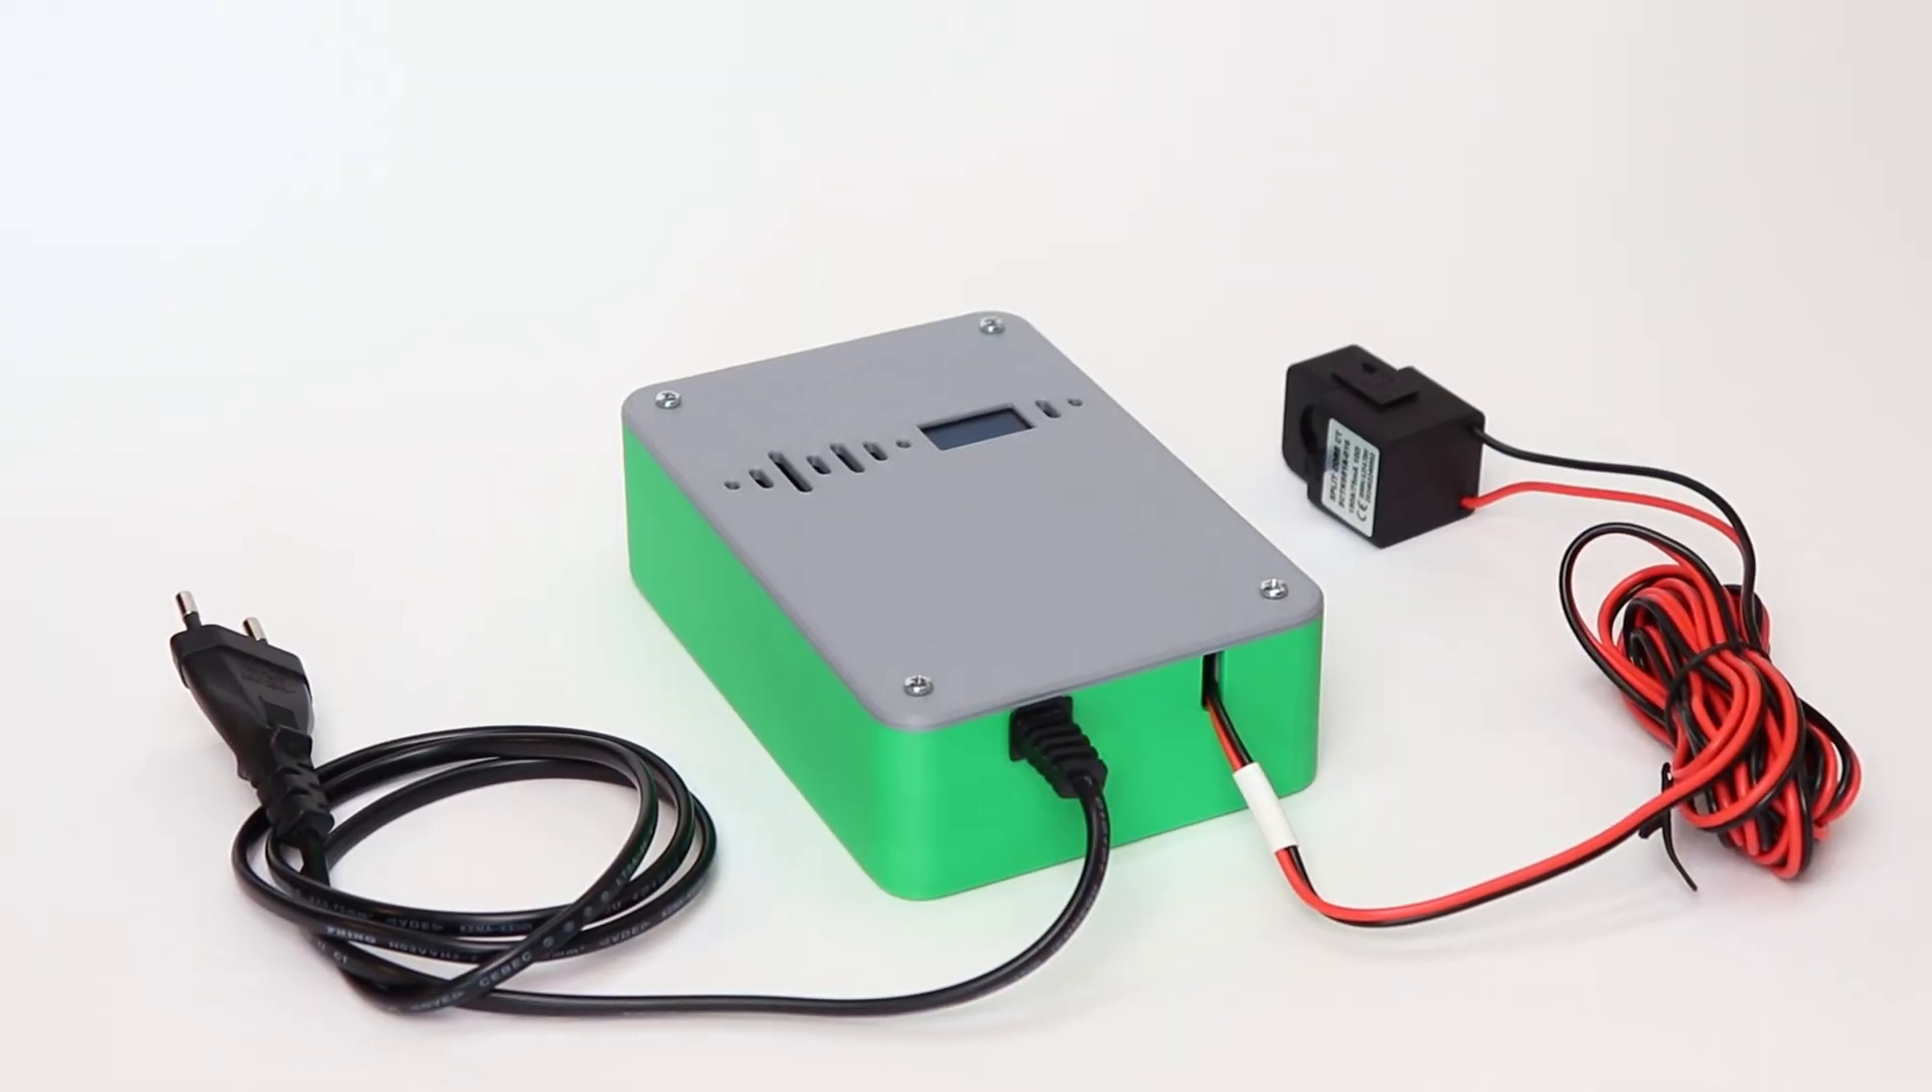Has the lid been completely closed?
Yes.